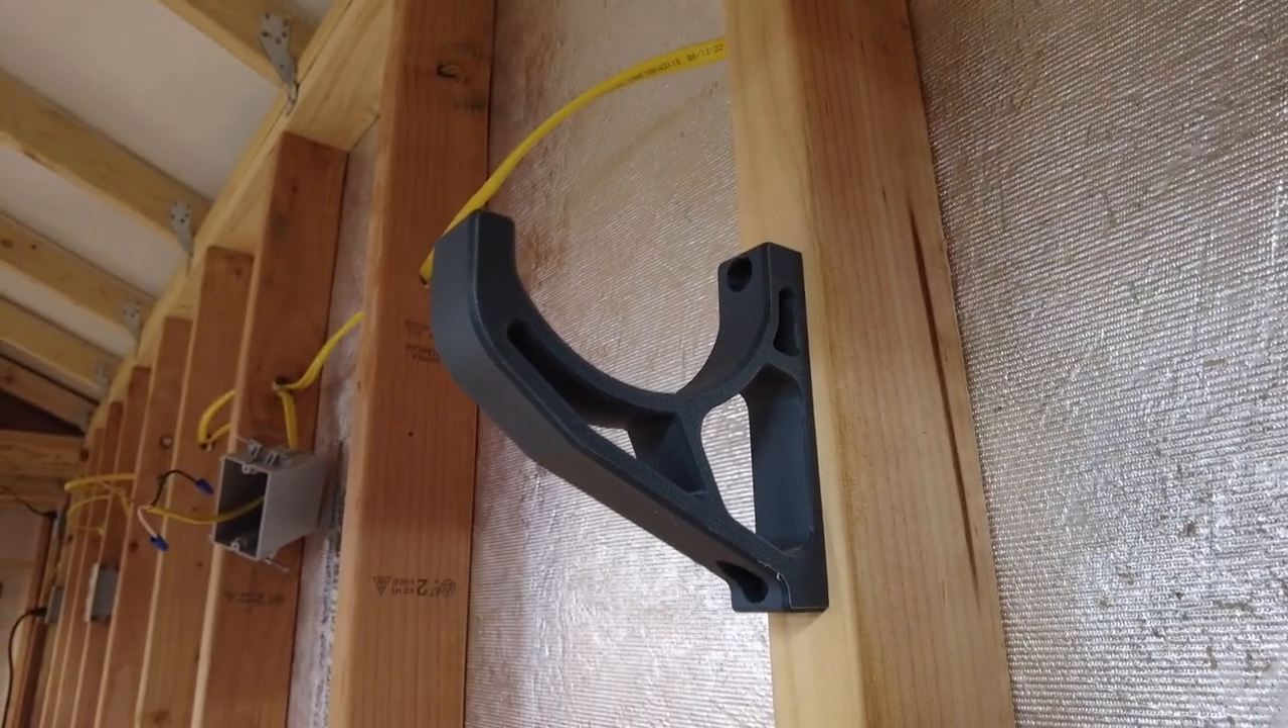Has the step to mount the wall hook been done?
Yes.